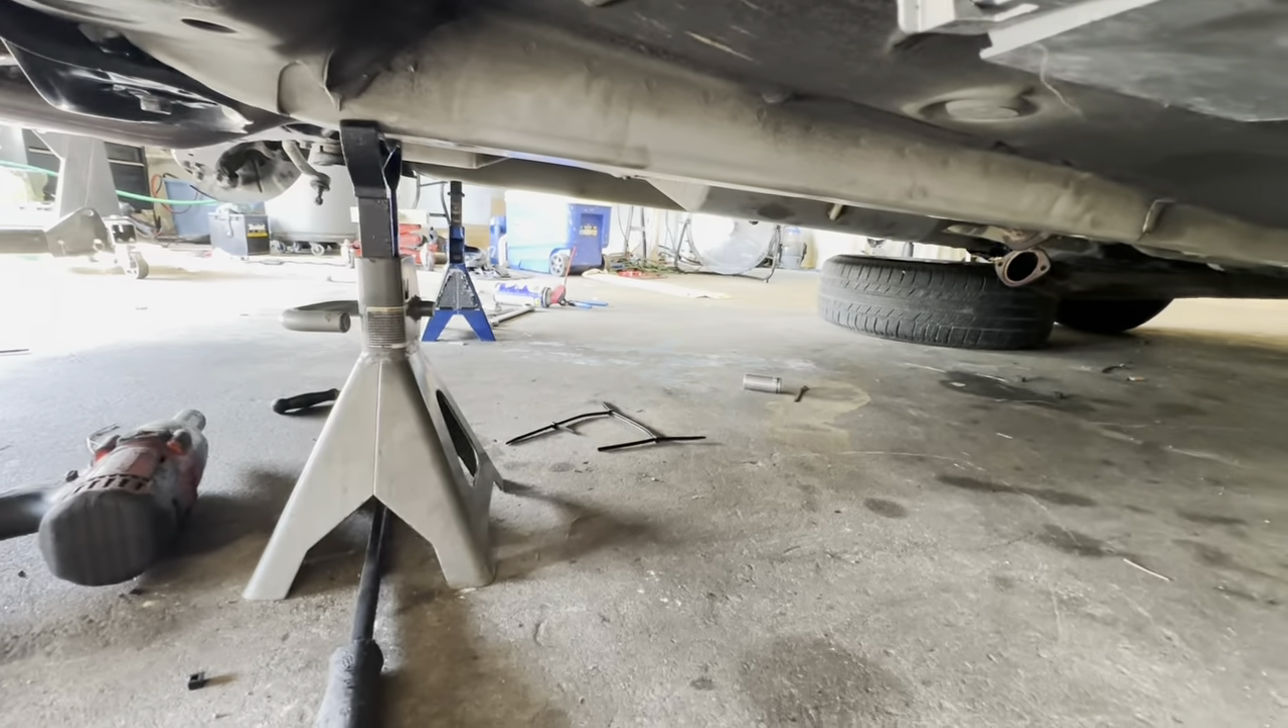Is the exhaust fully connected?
No.